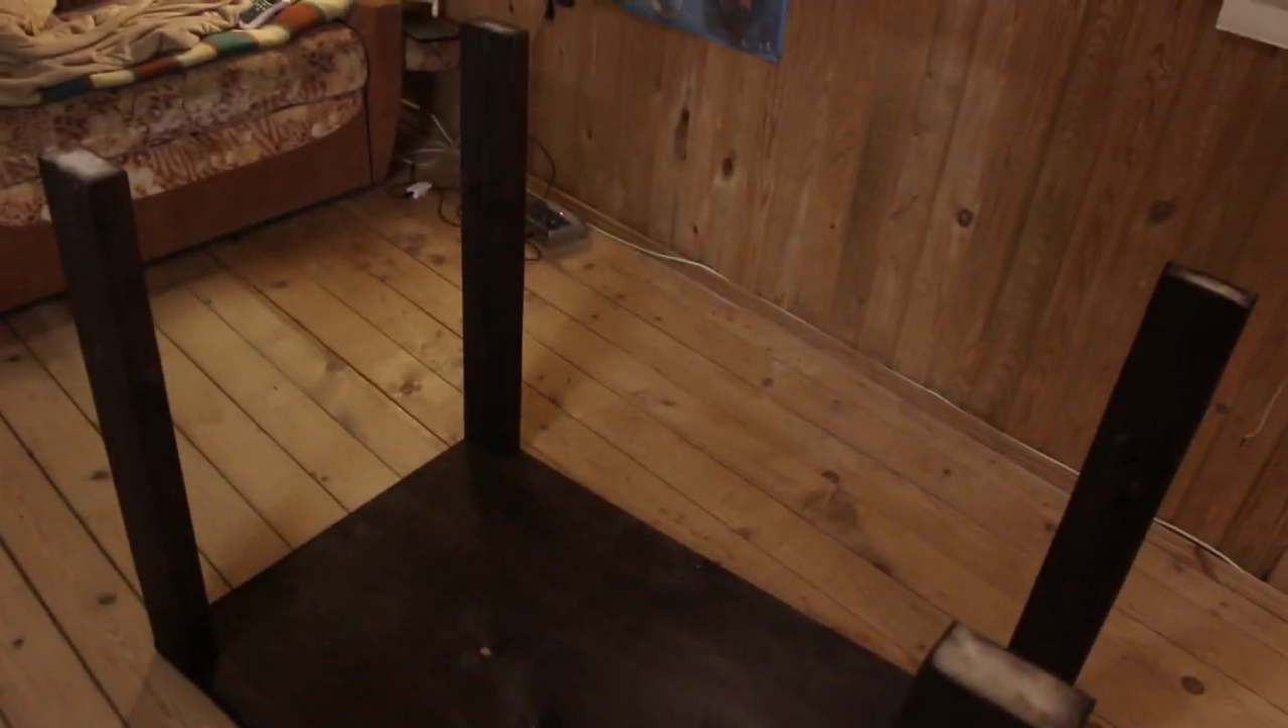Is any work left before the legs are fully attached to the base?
No.